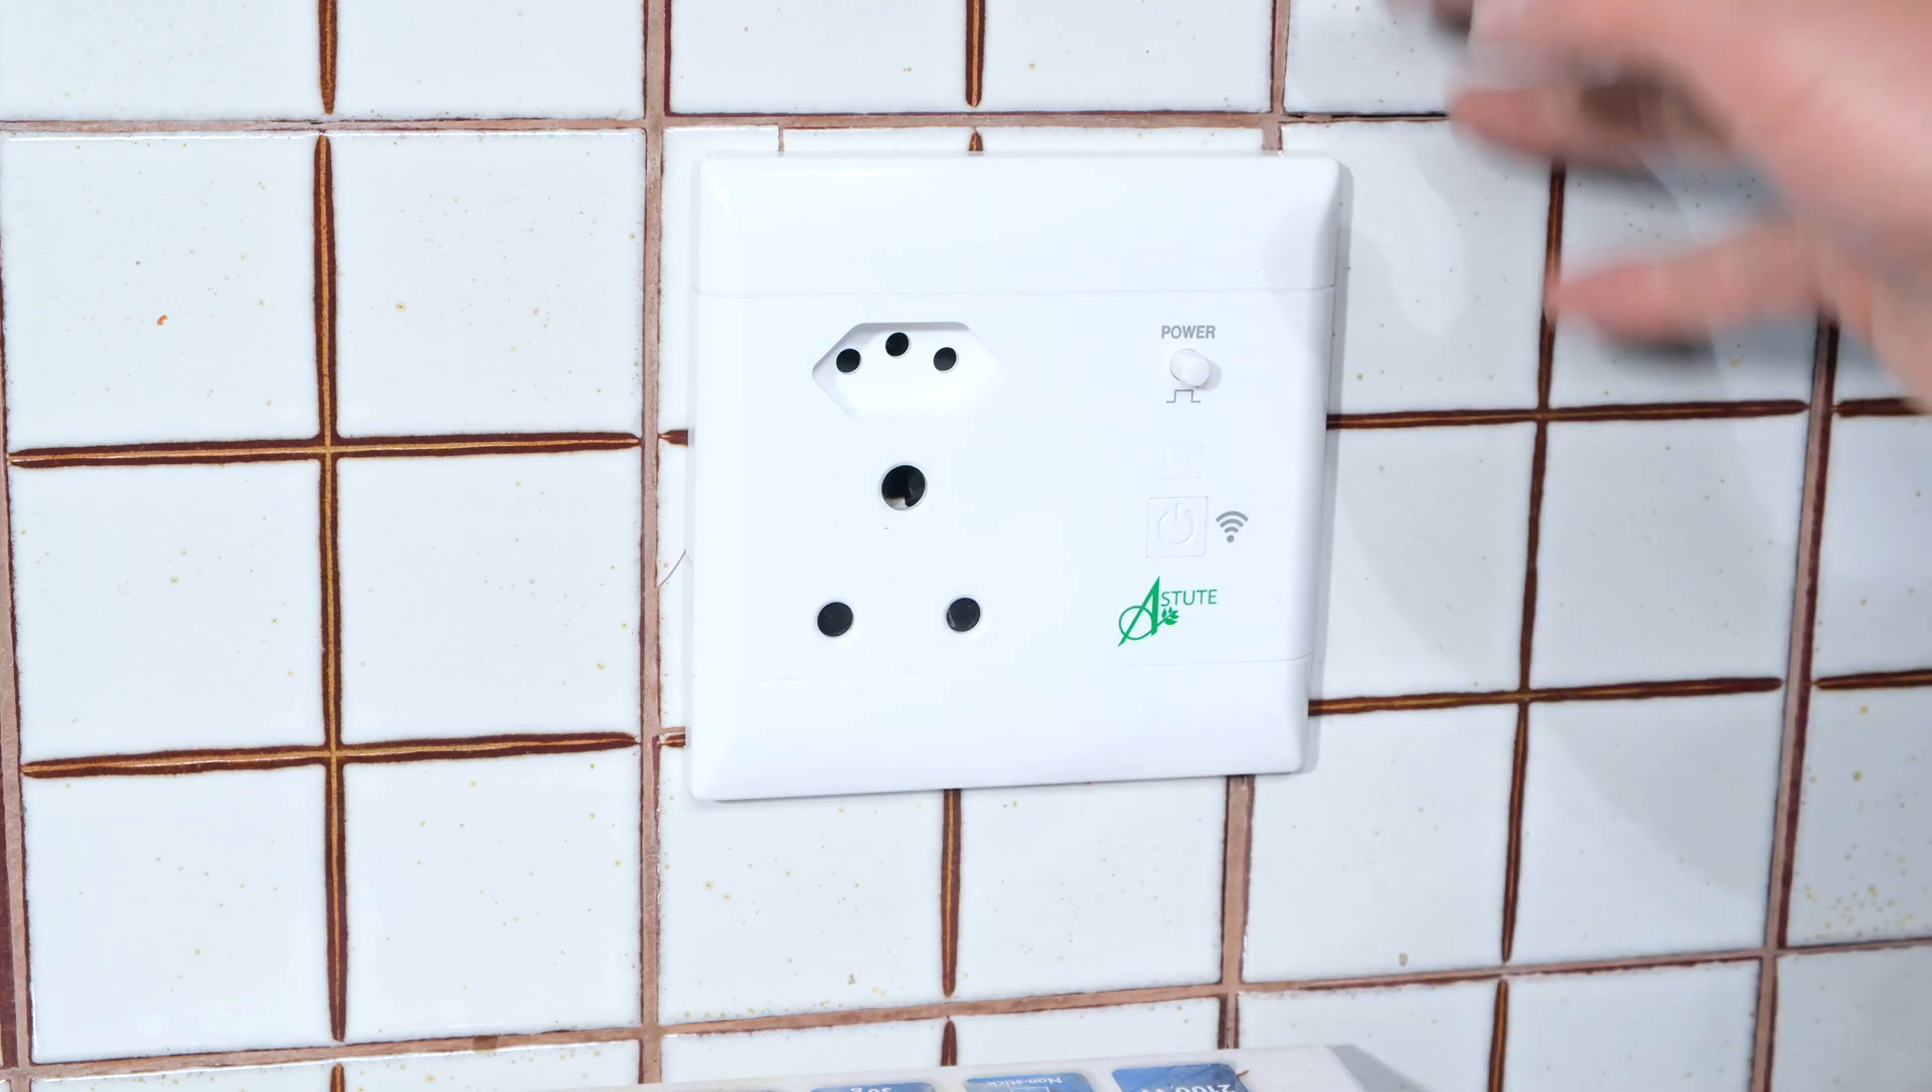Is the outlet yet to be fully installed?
No.